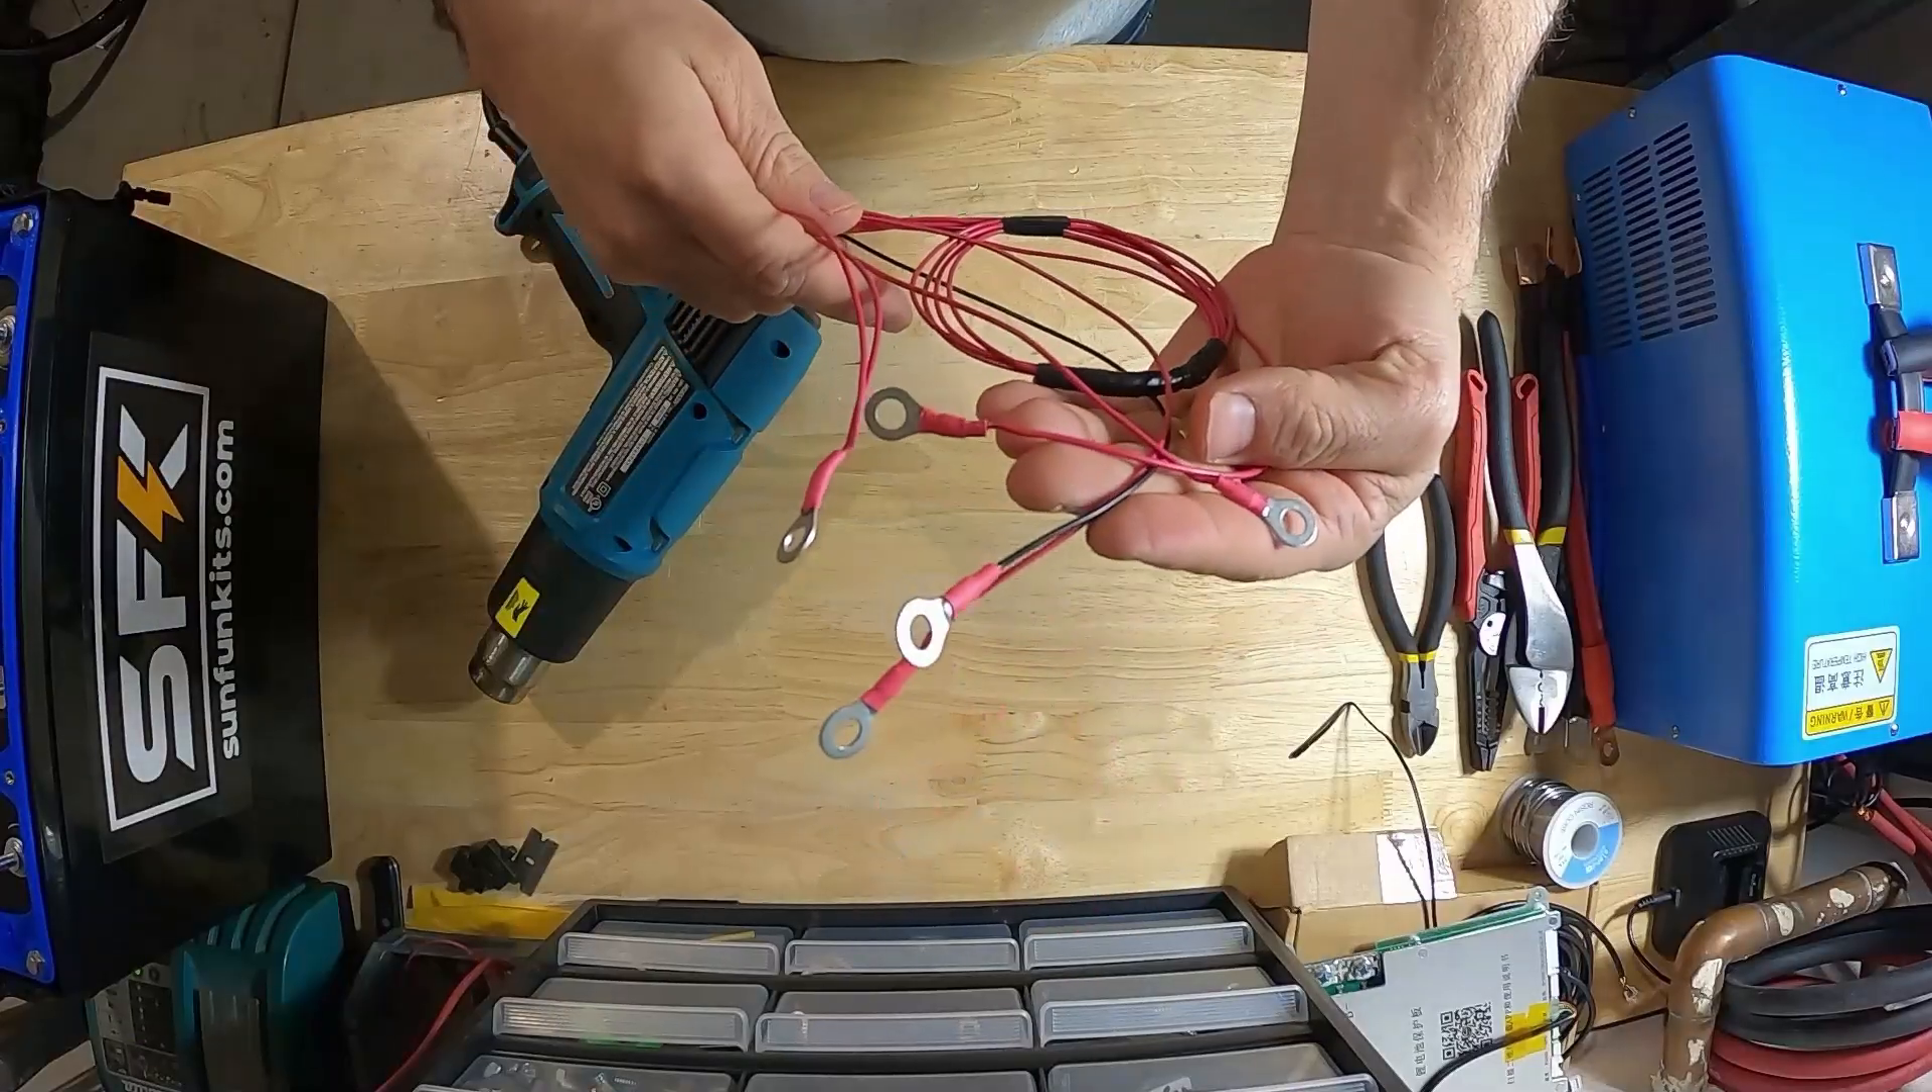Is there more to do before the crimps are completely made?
No.